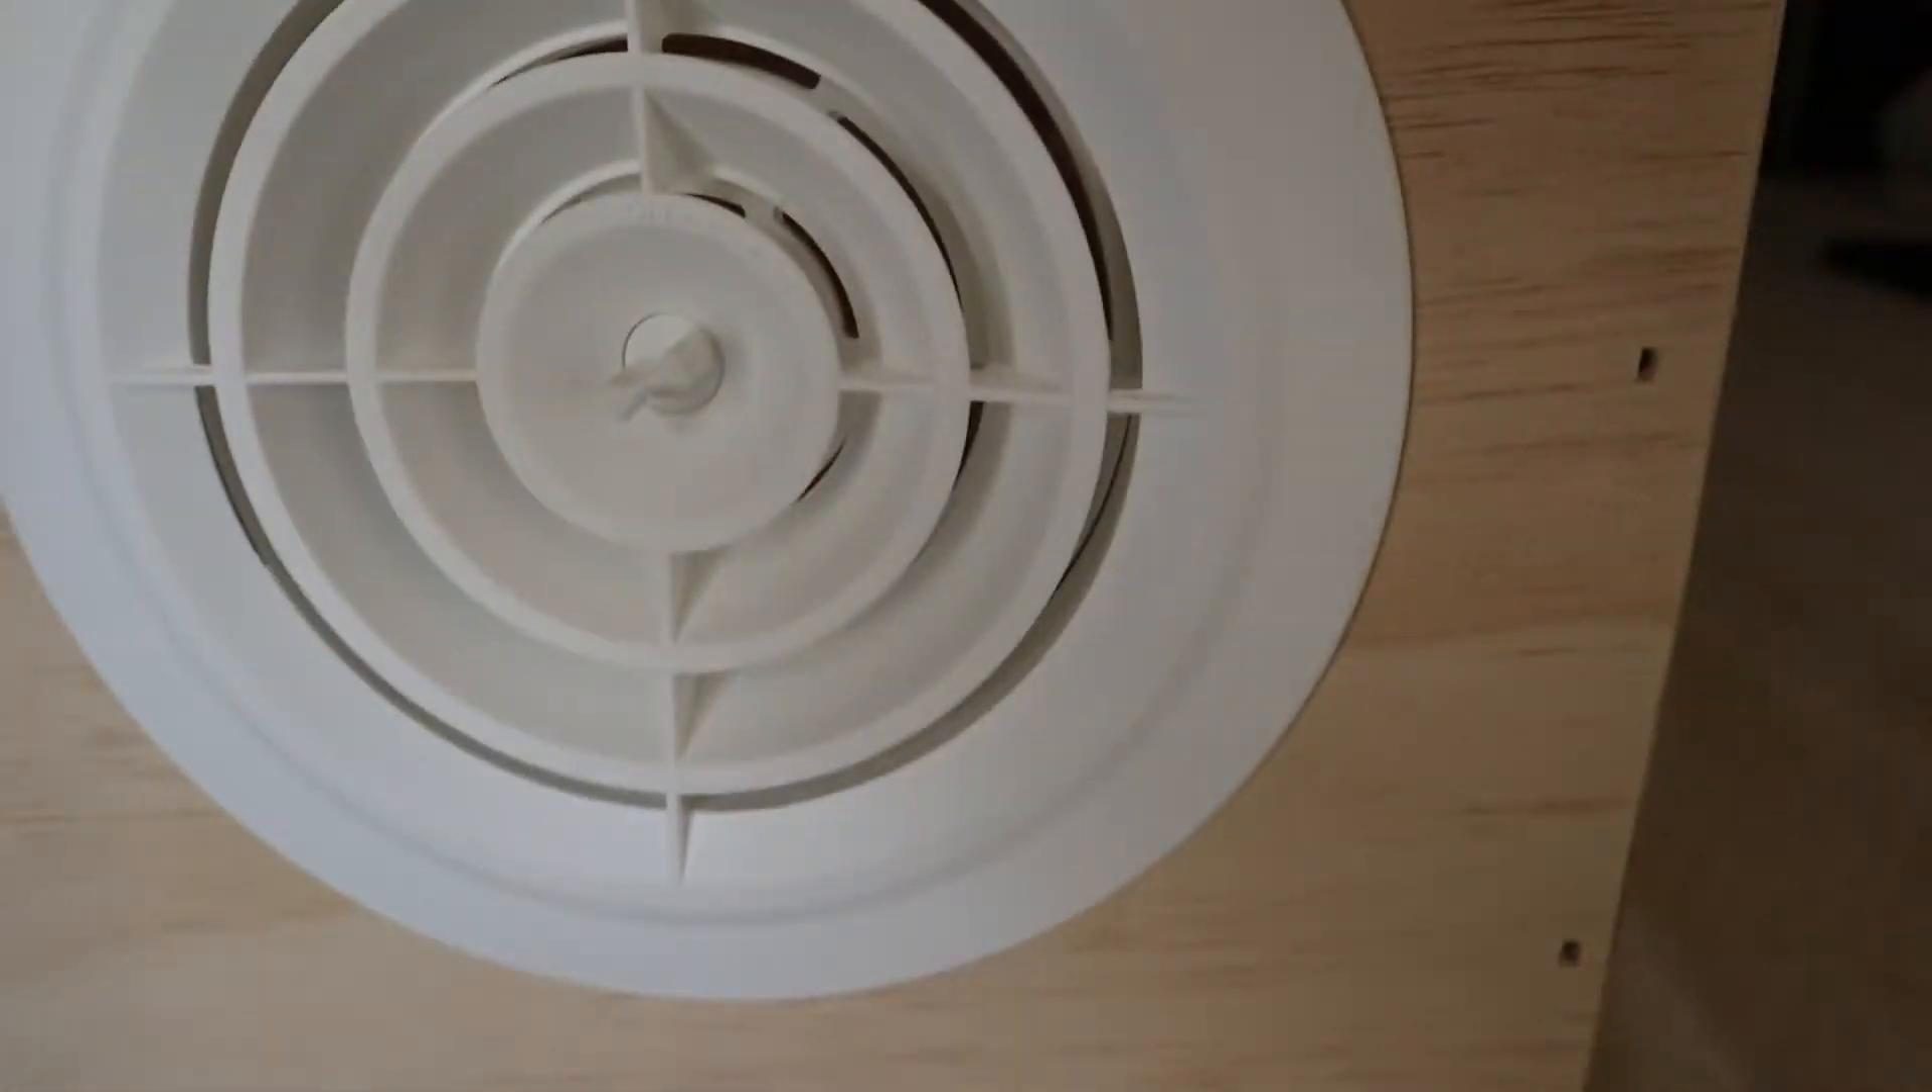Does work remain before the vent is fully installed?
No.